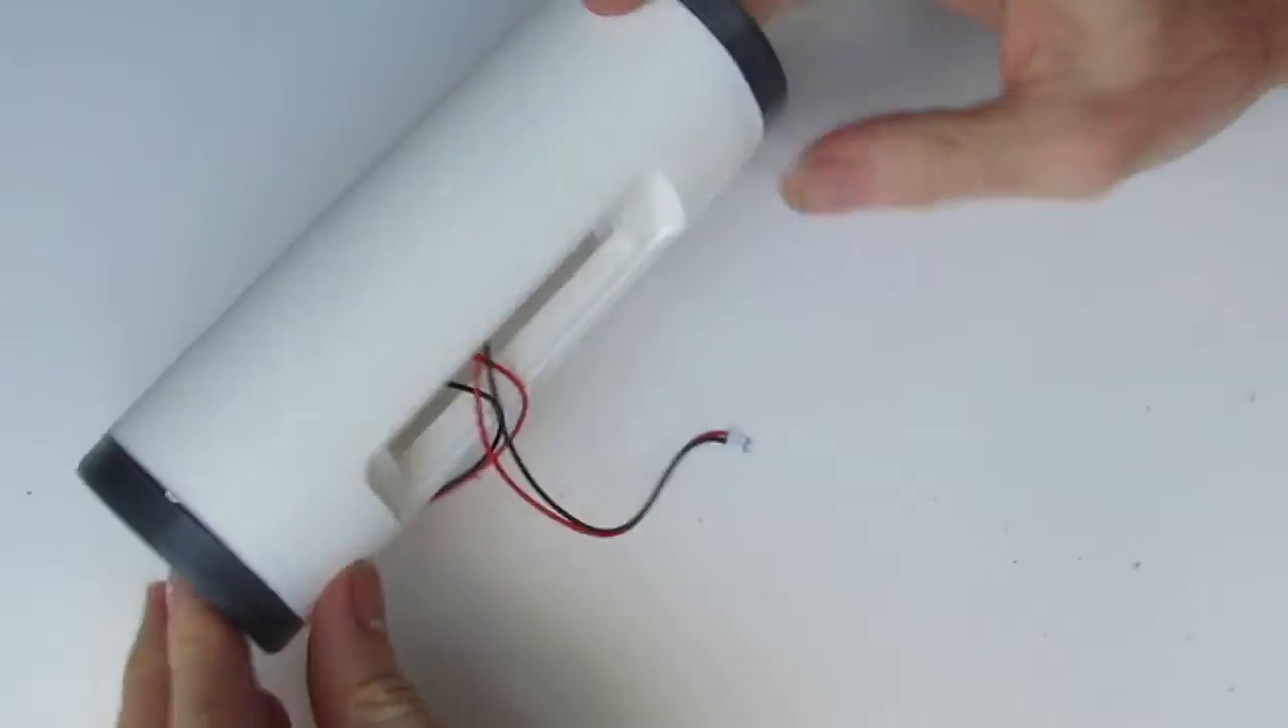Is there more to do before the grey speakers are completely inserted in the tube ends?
No.